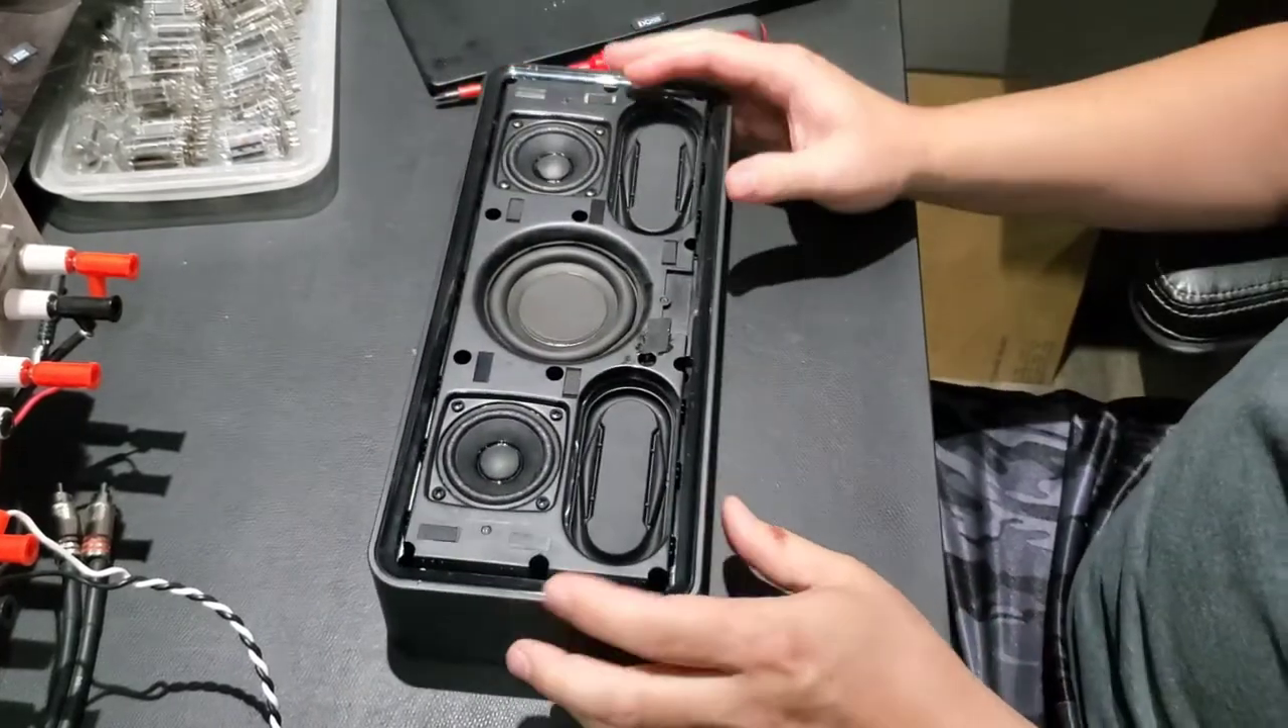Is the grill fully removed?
Yes.